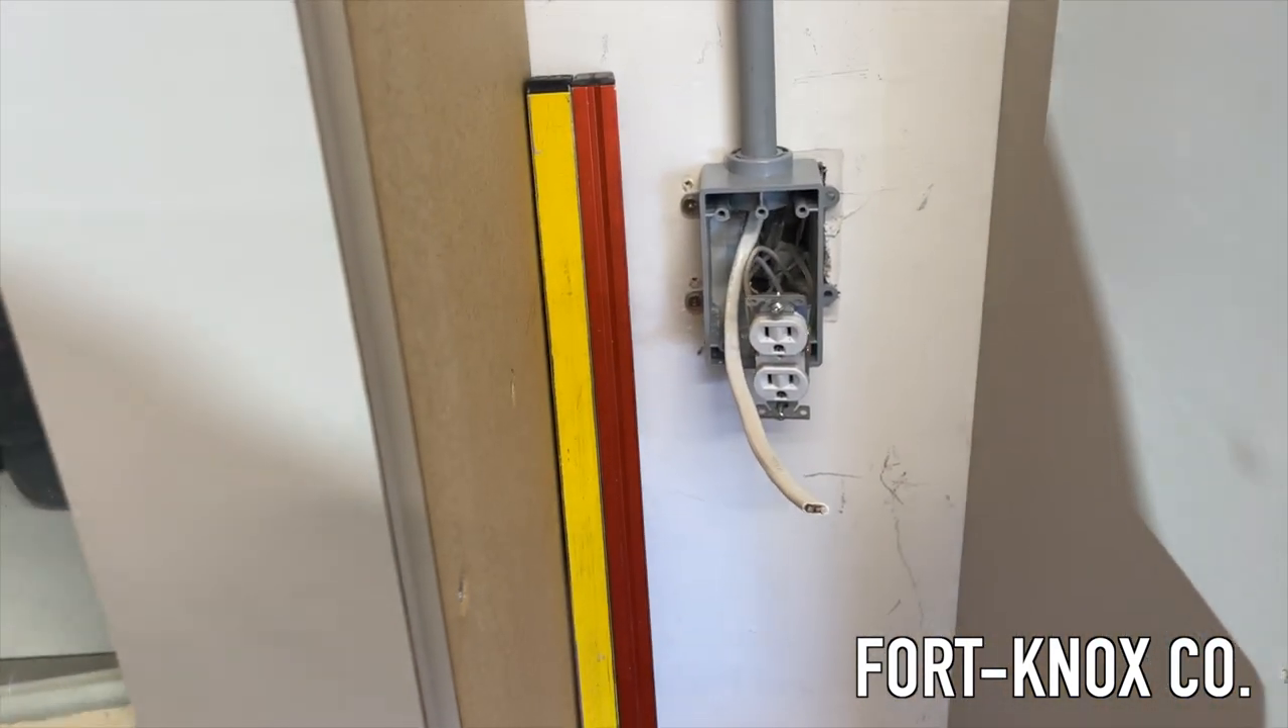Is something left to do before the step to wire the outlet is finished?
Yes.